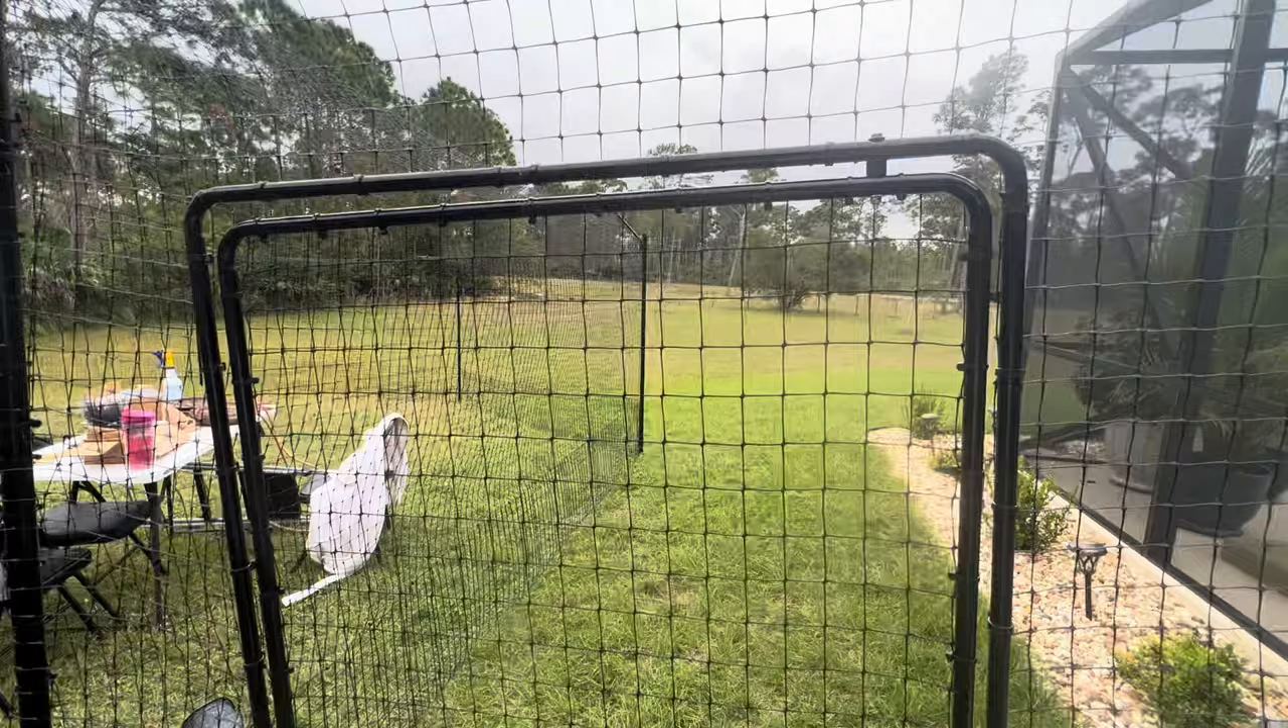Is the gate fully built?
Yes.